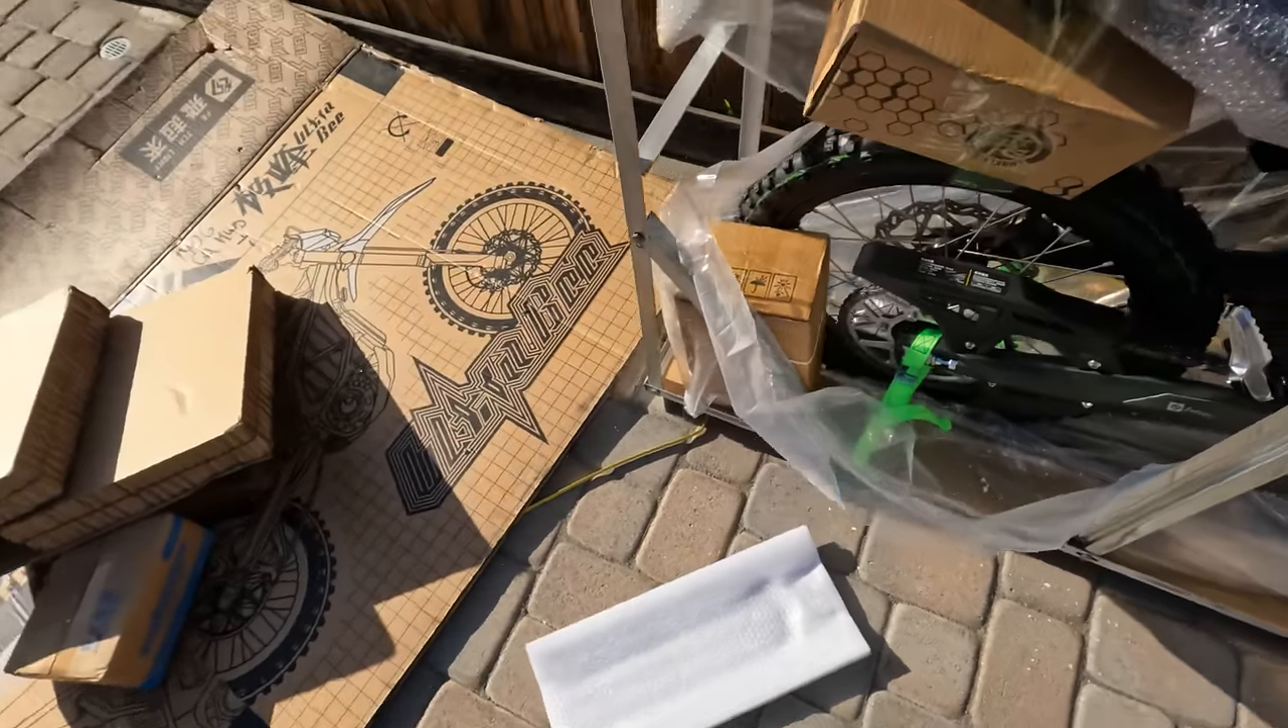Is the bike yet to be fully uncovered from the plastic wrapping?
Yes.